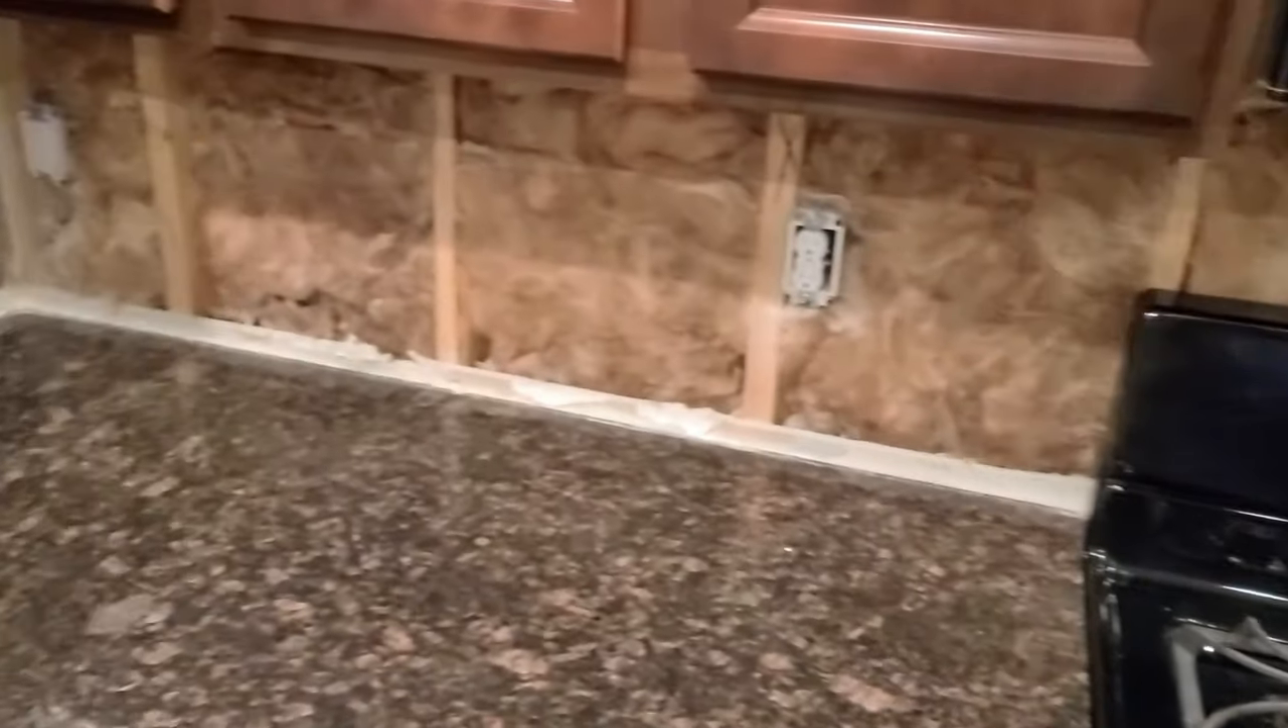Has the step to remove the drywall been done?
Yes.